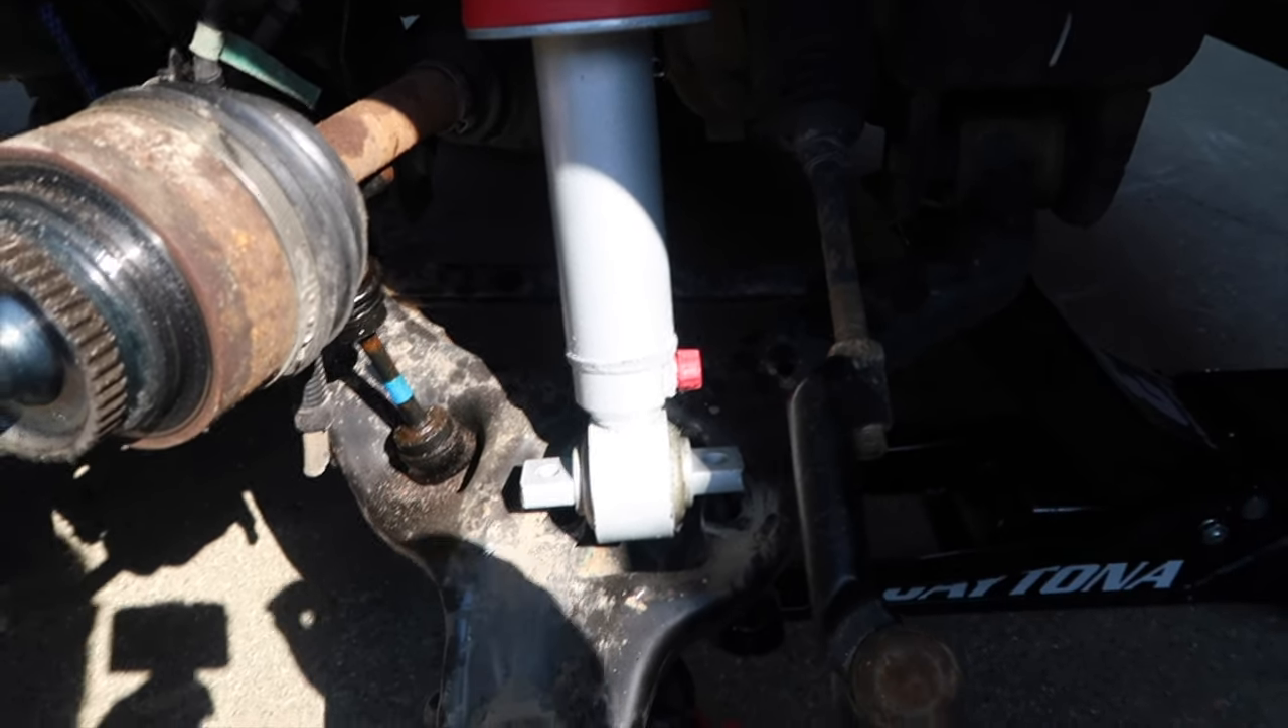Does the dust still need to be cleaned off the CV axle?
Yes.